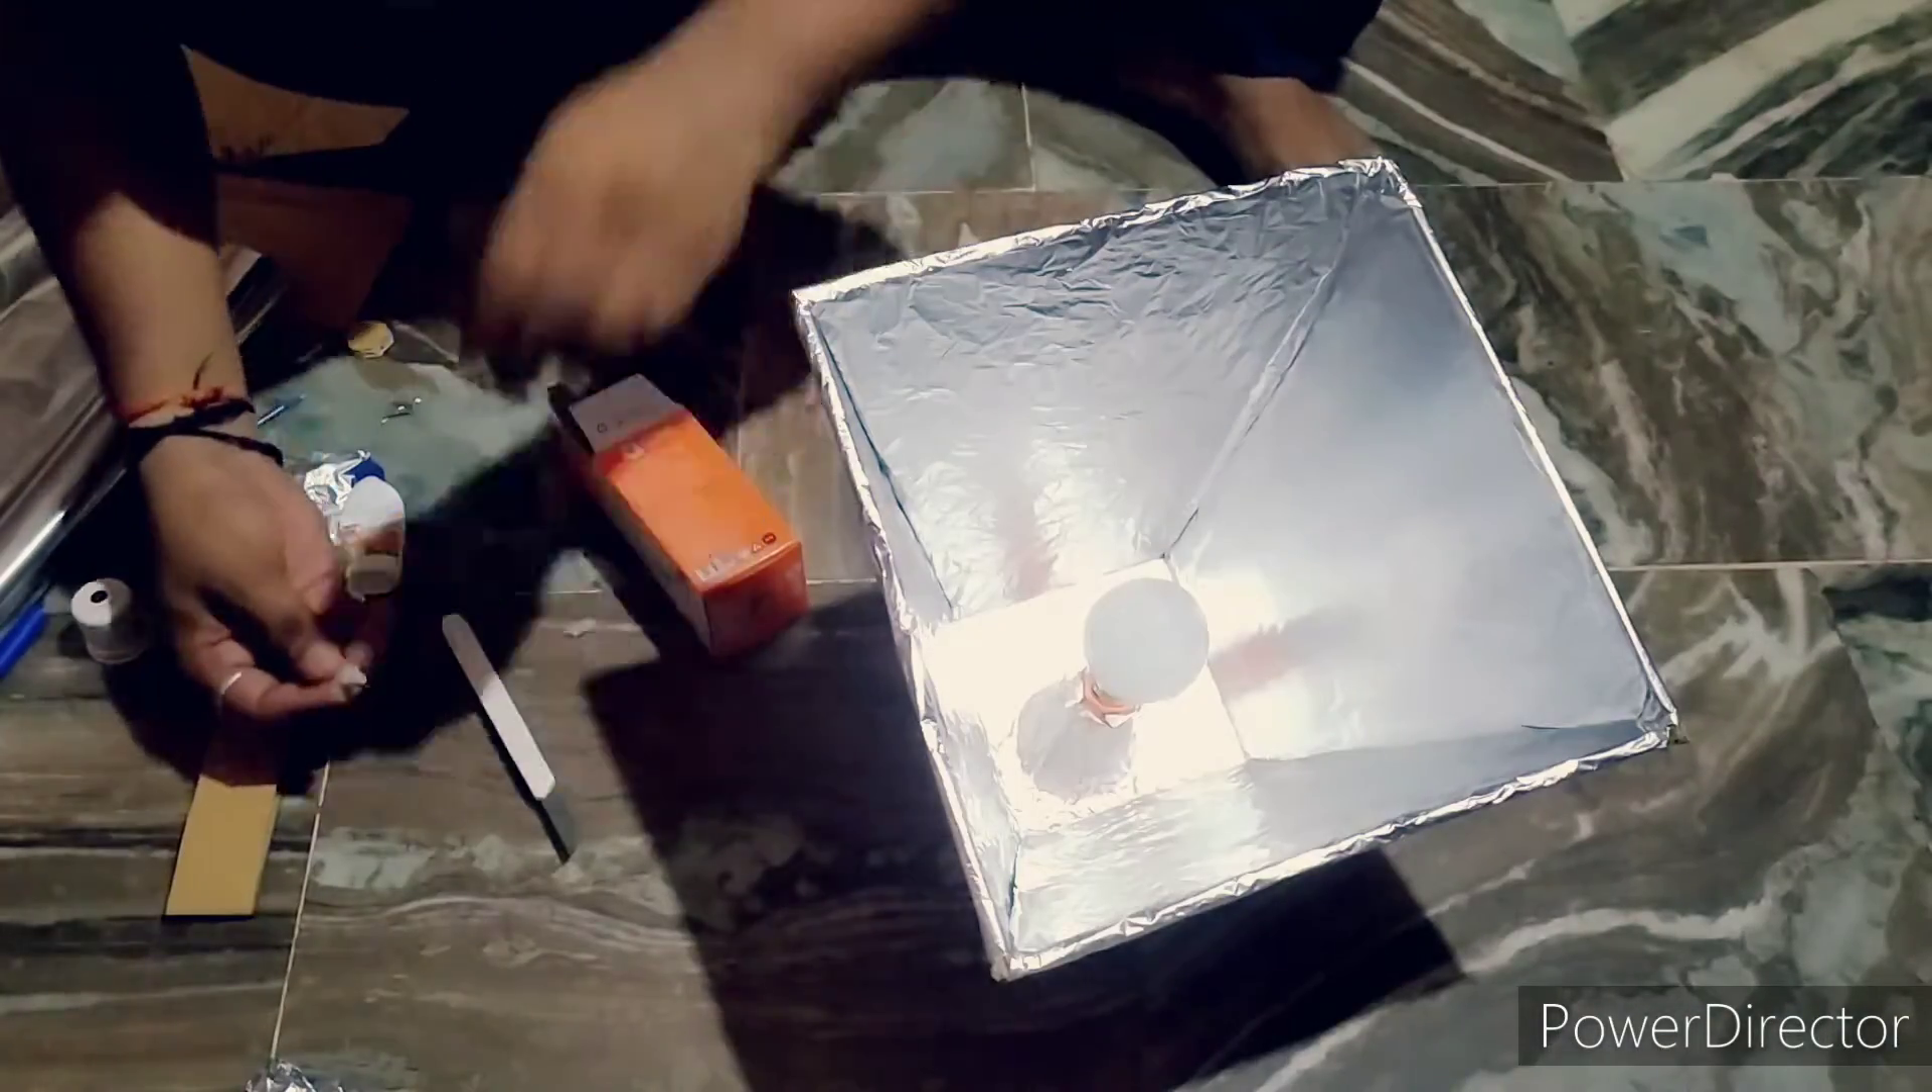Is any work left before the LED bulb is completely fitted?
No.